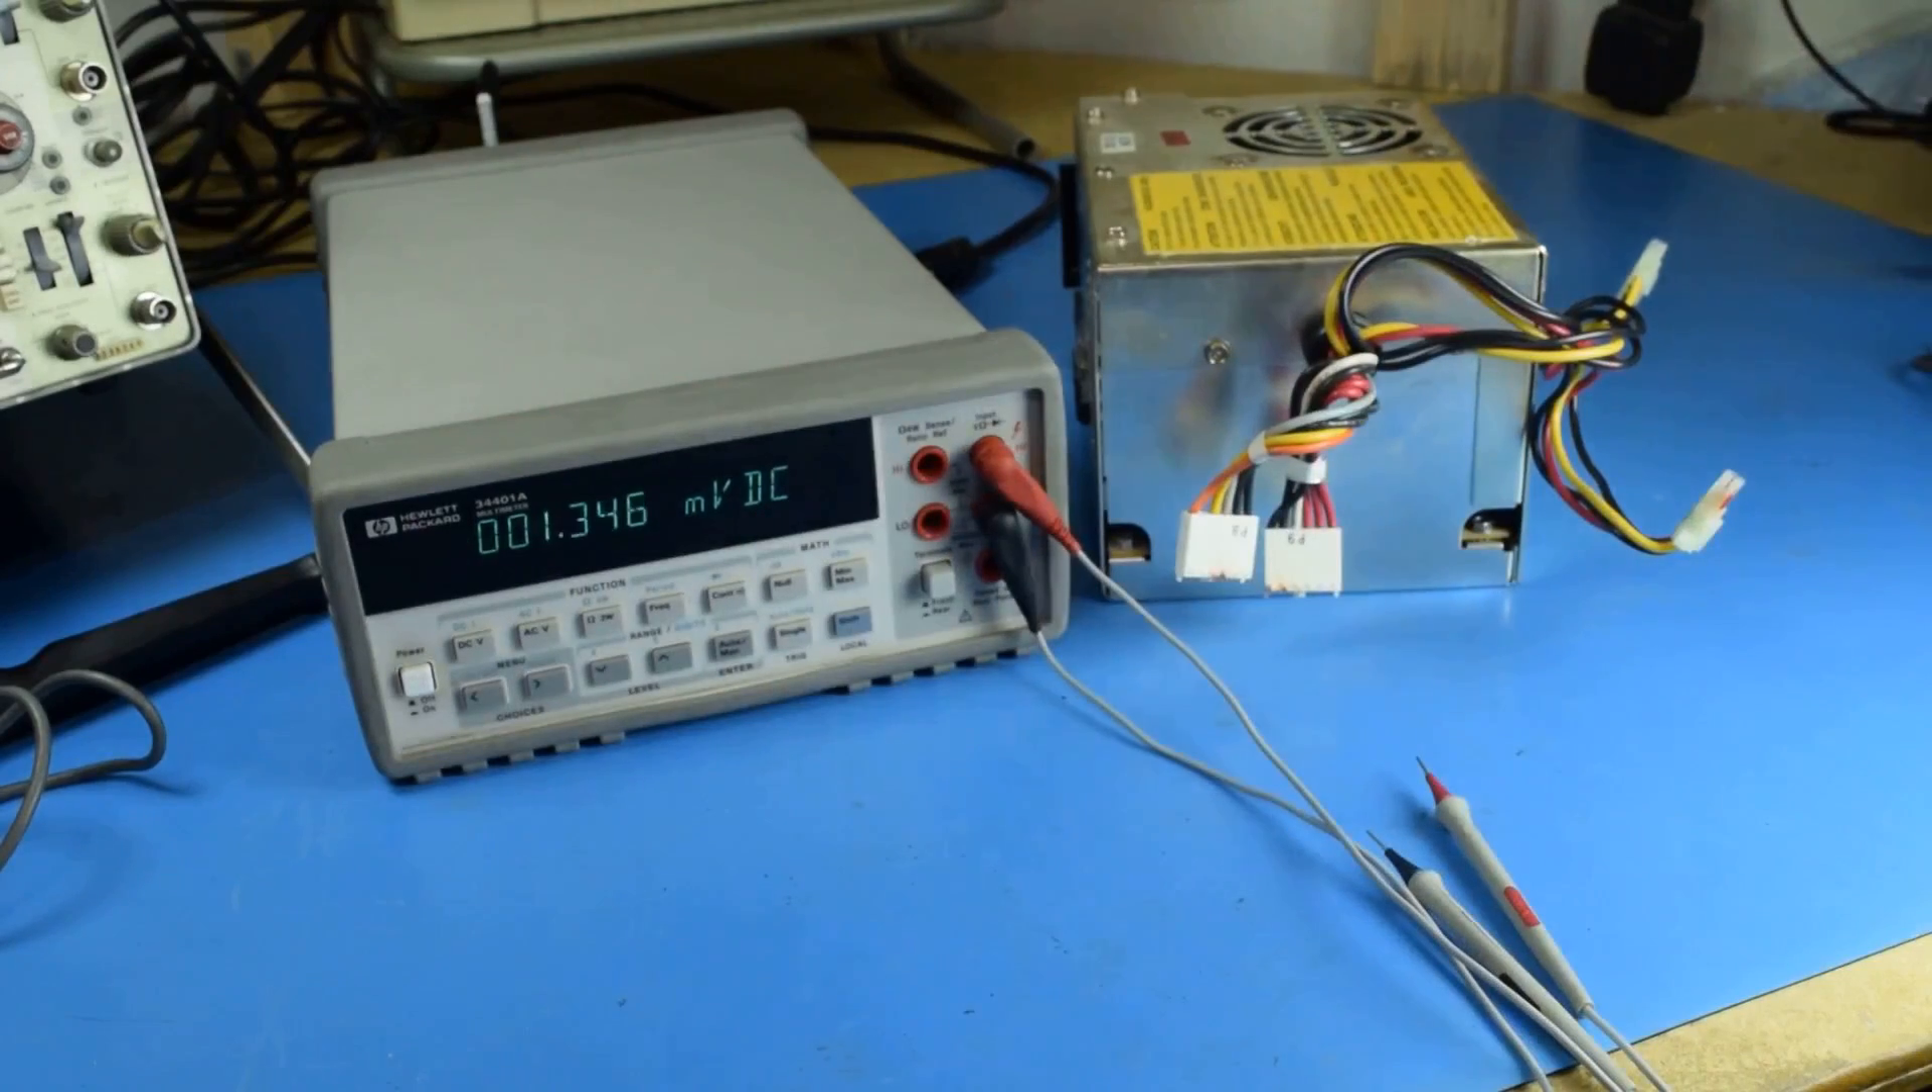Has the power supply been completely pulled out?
Yes.